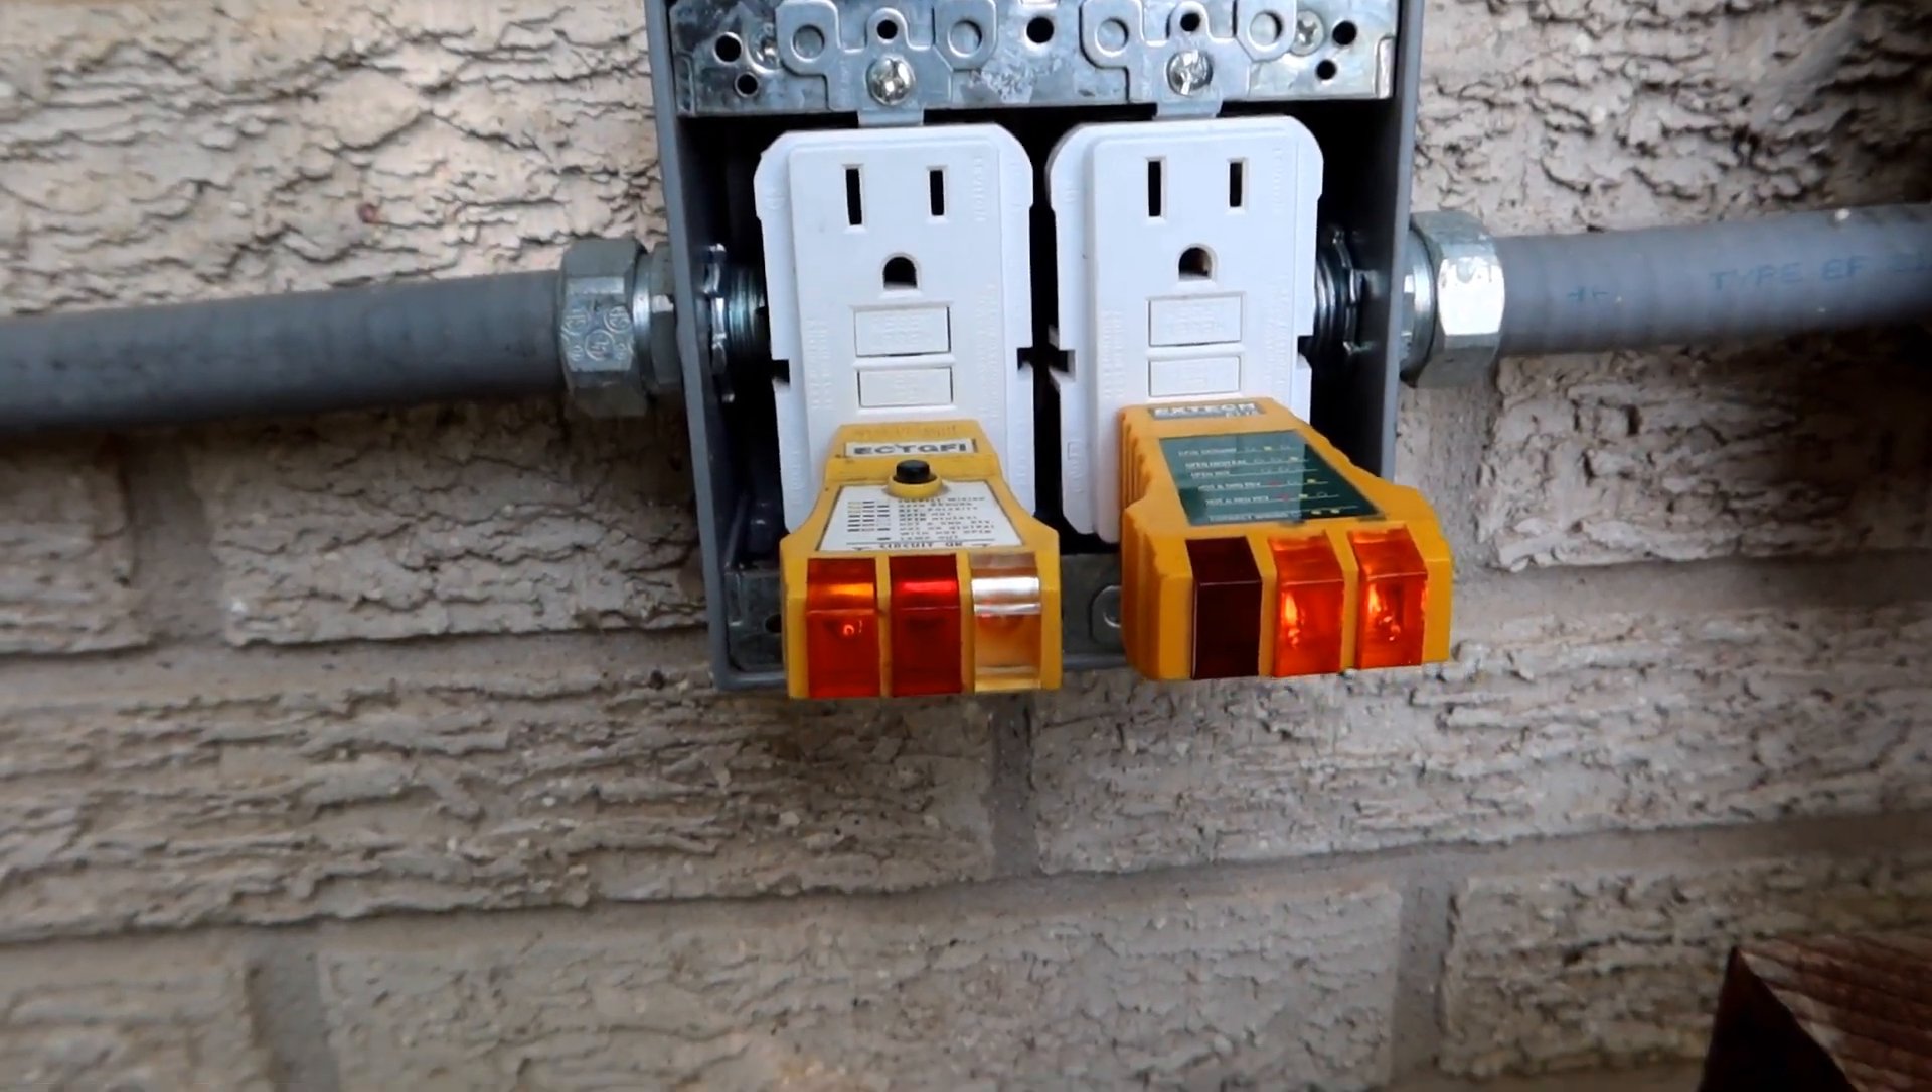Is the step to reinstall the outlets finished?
Yes.